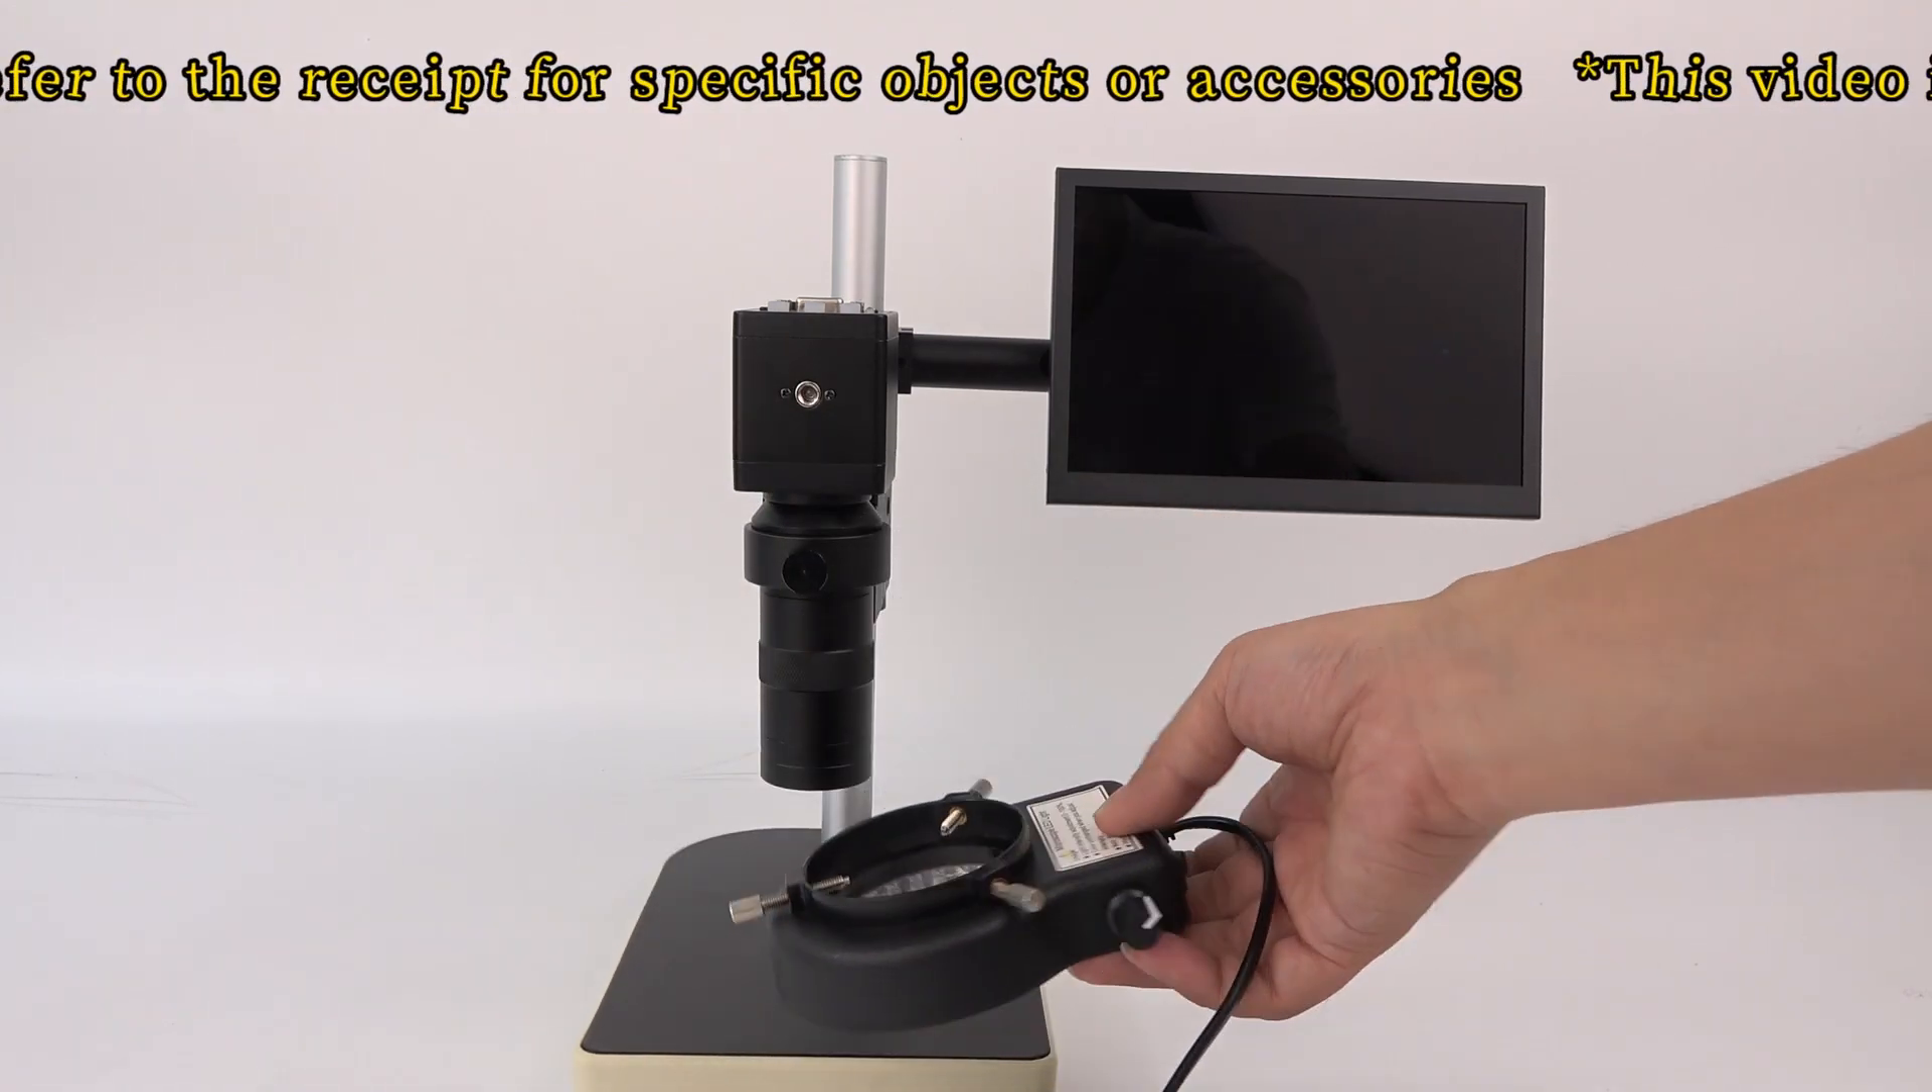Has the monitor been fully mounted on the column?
Yes.